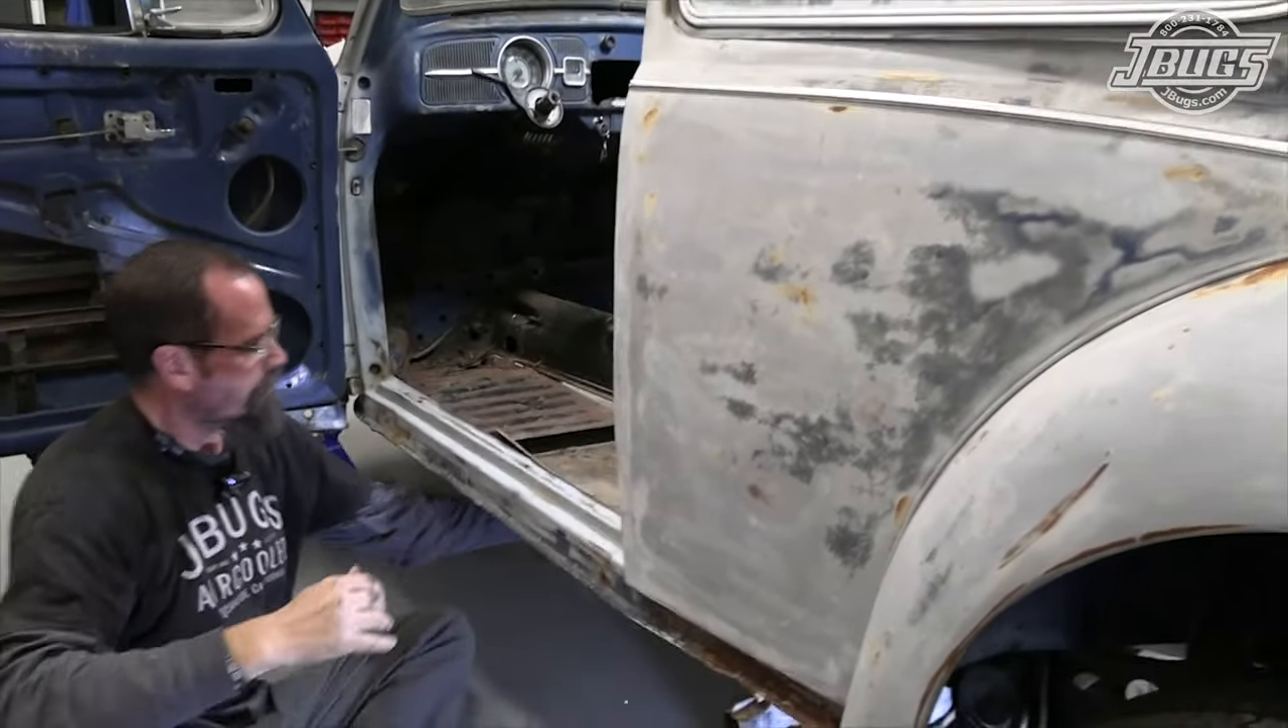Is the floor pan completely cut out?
No.